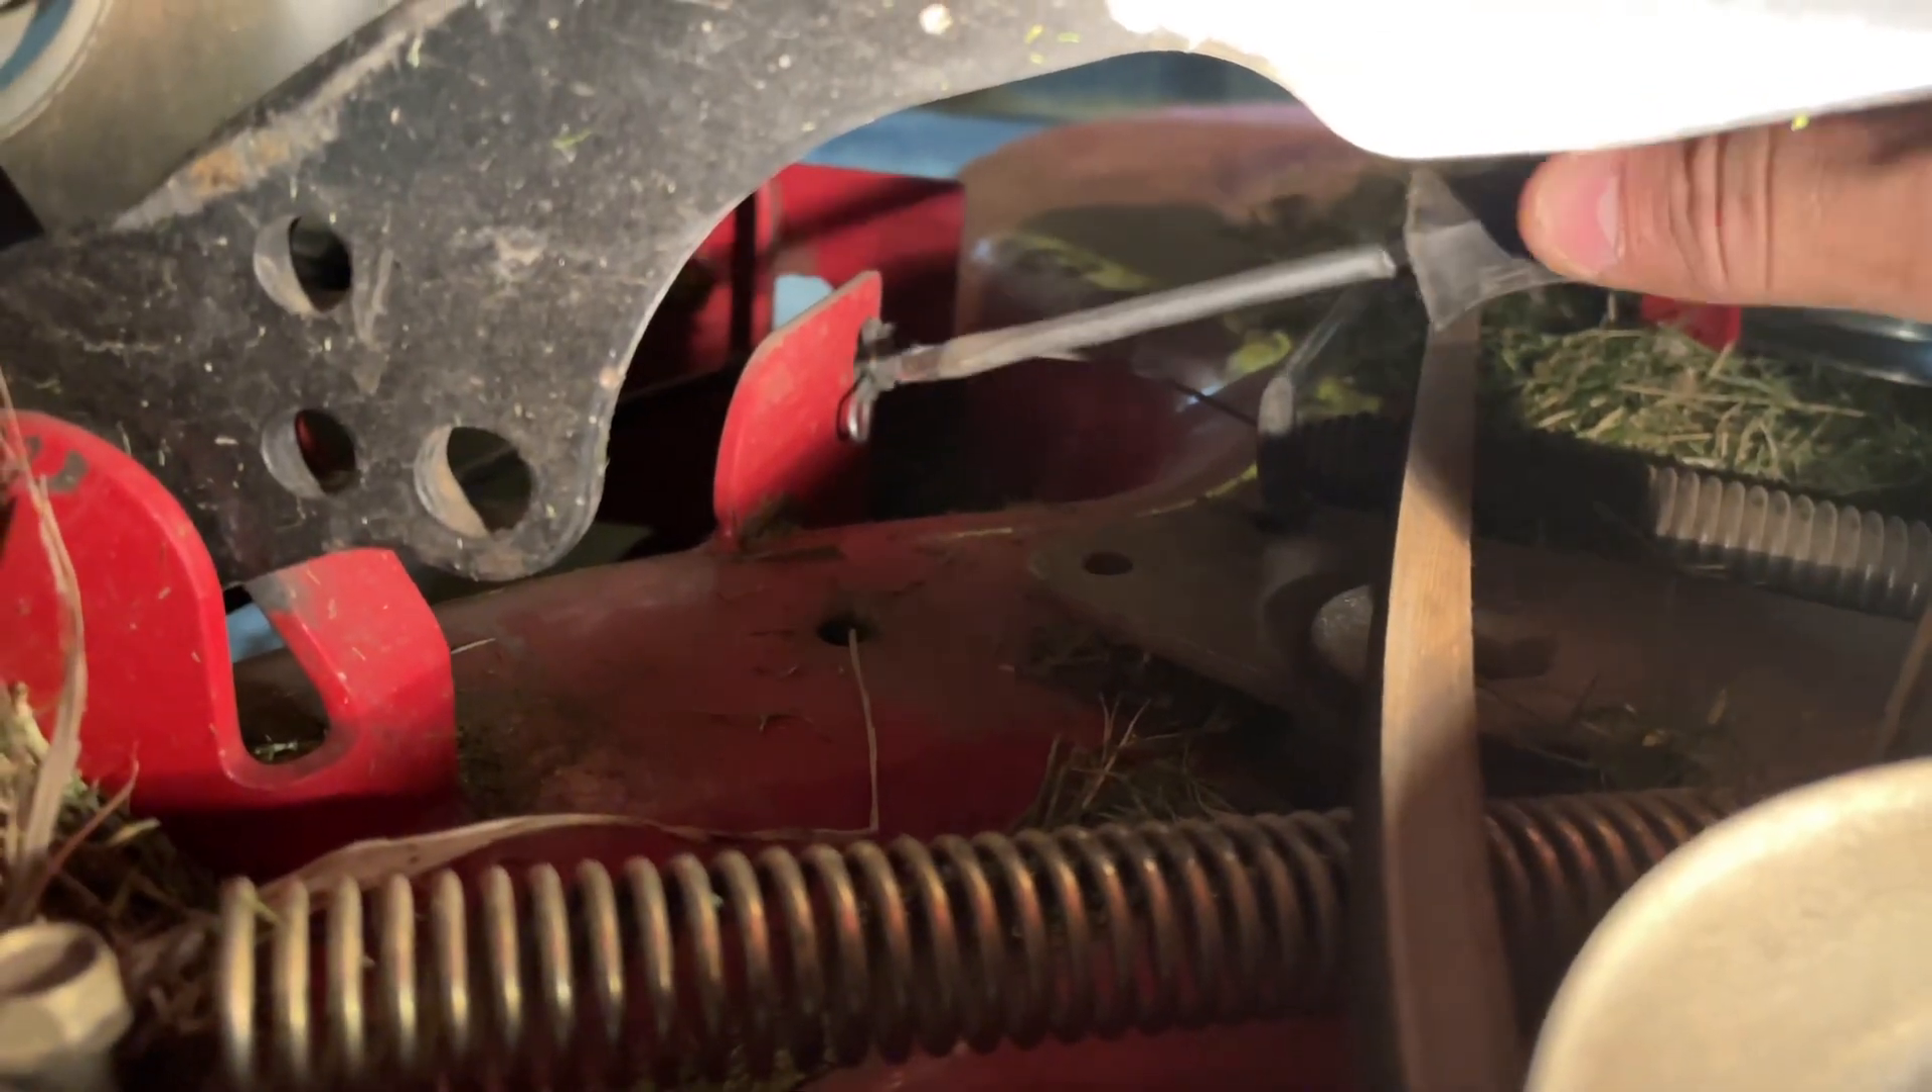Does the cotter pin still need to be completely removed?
Yes.